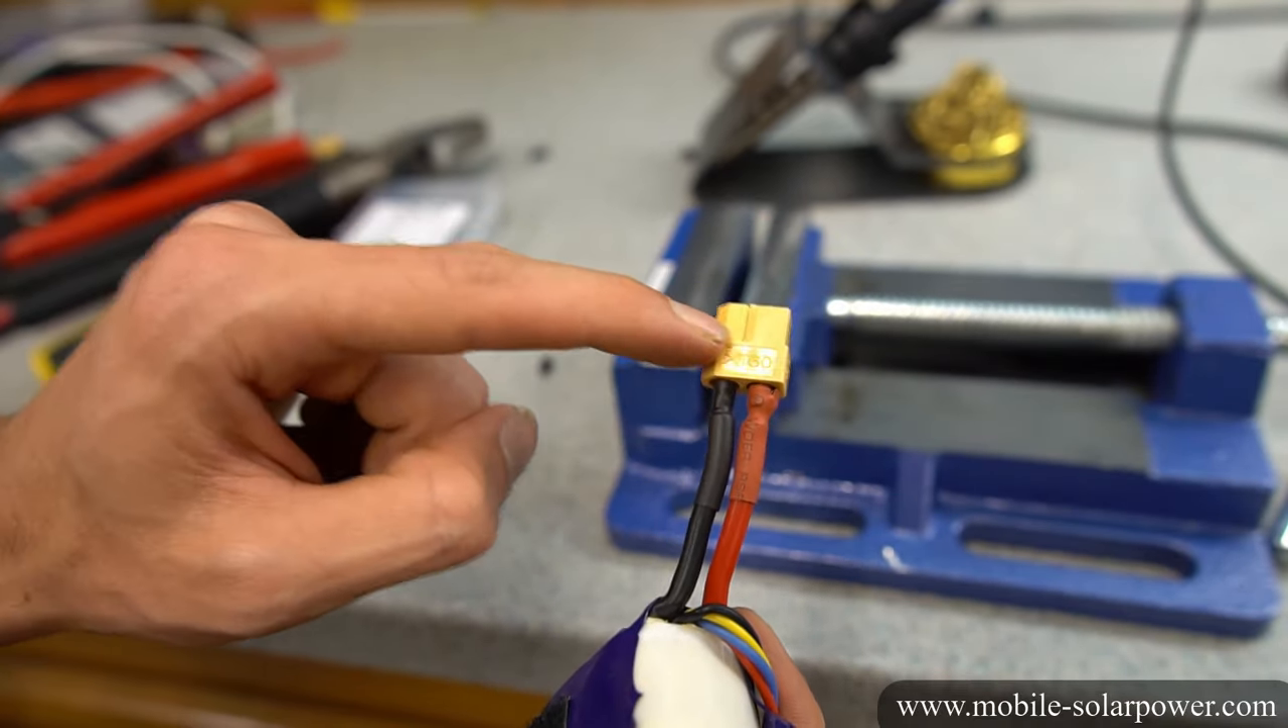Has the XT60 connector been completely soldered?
Yes.